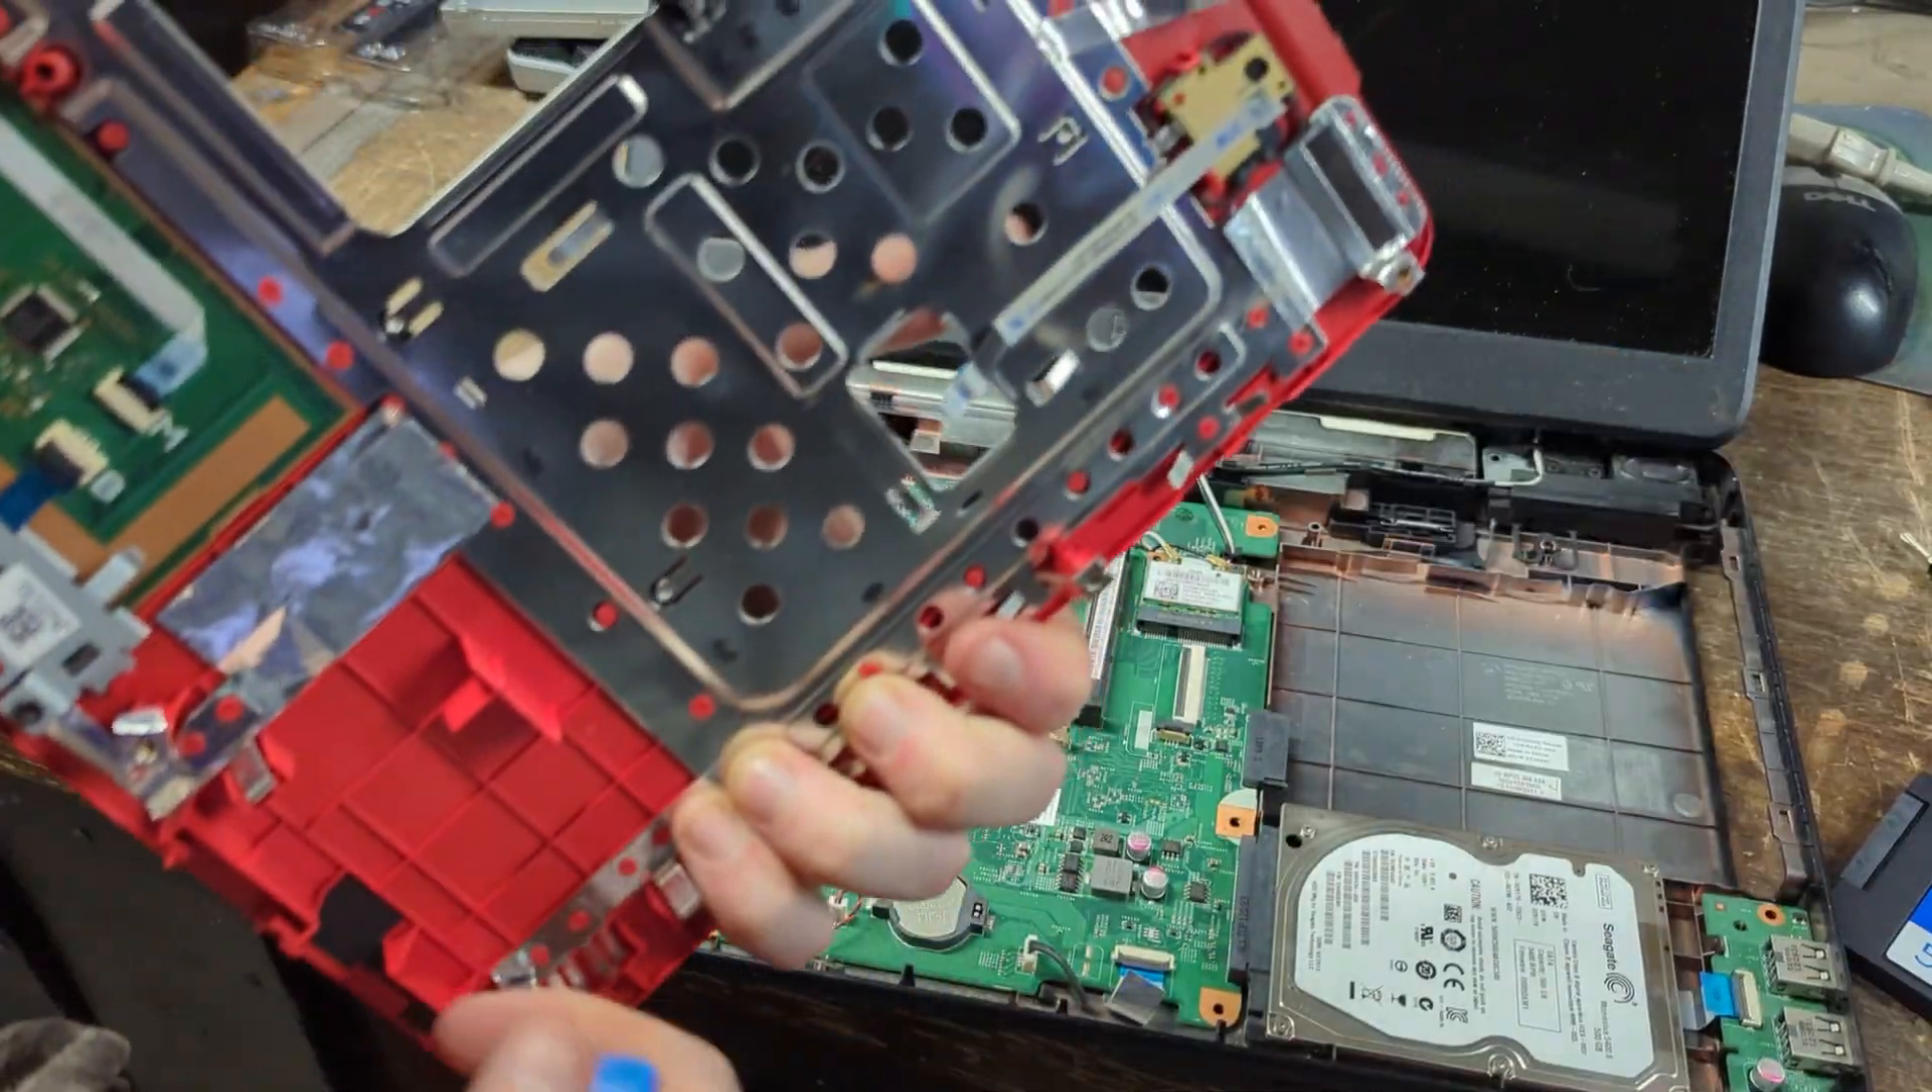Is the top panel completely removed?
Yes.